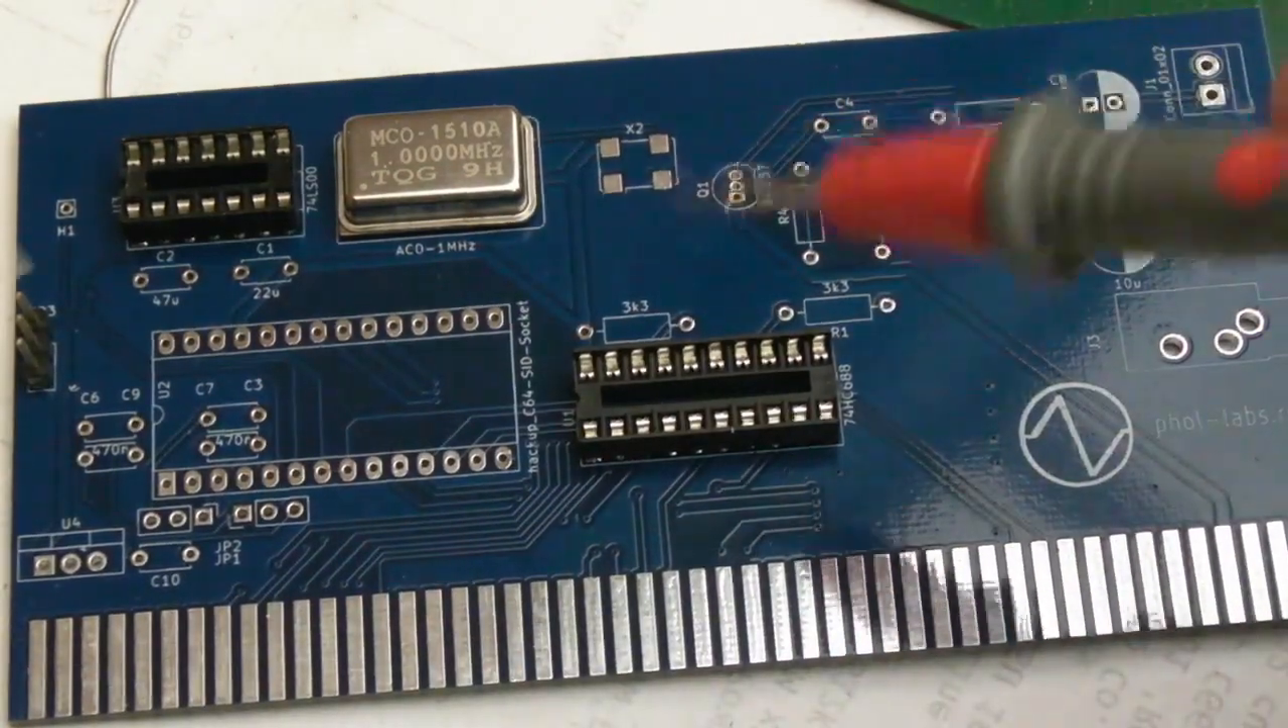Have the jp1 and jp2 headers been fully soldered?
No.